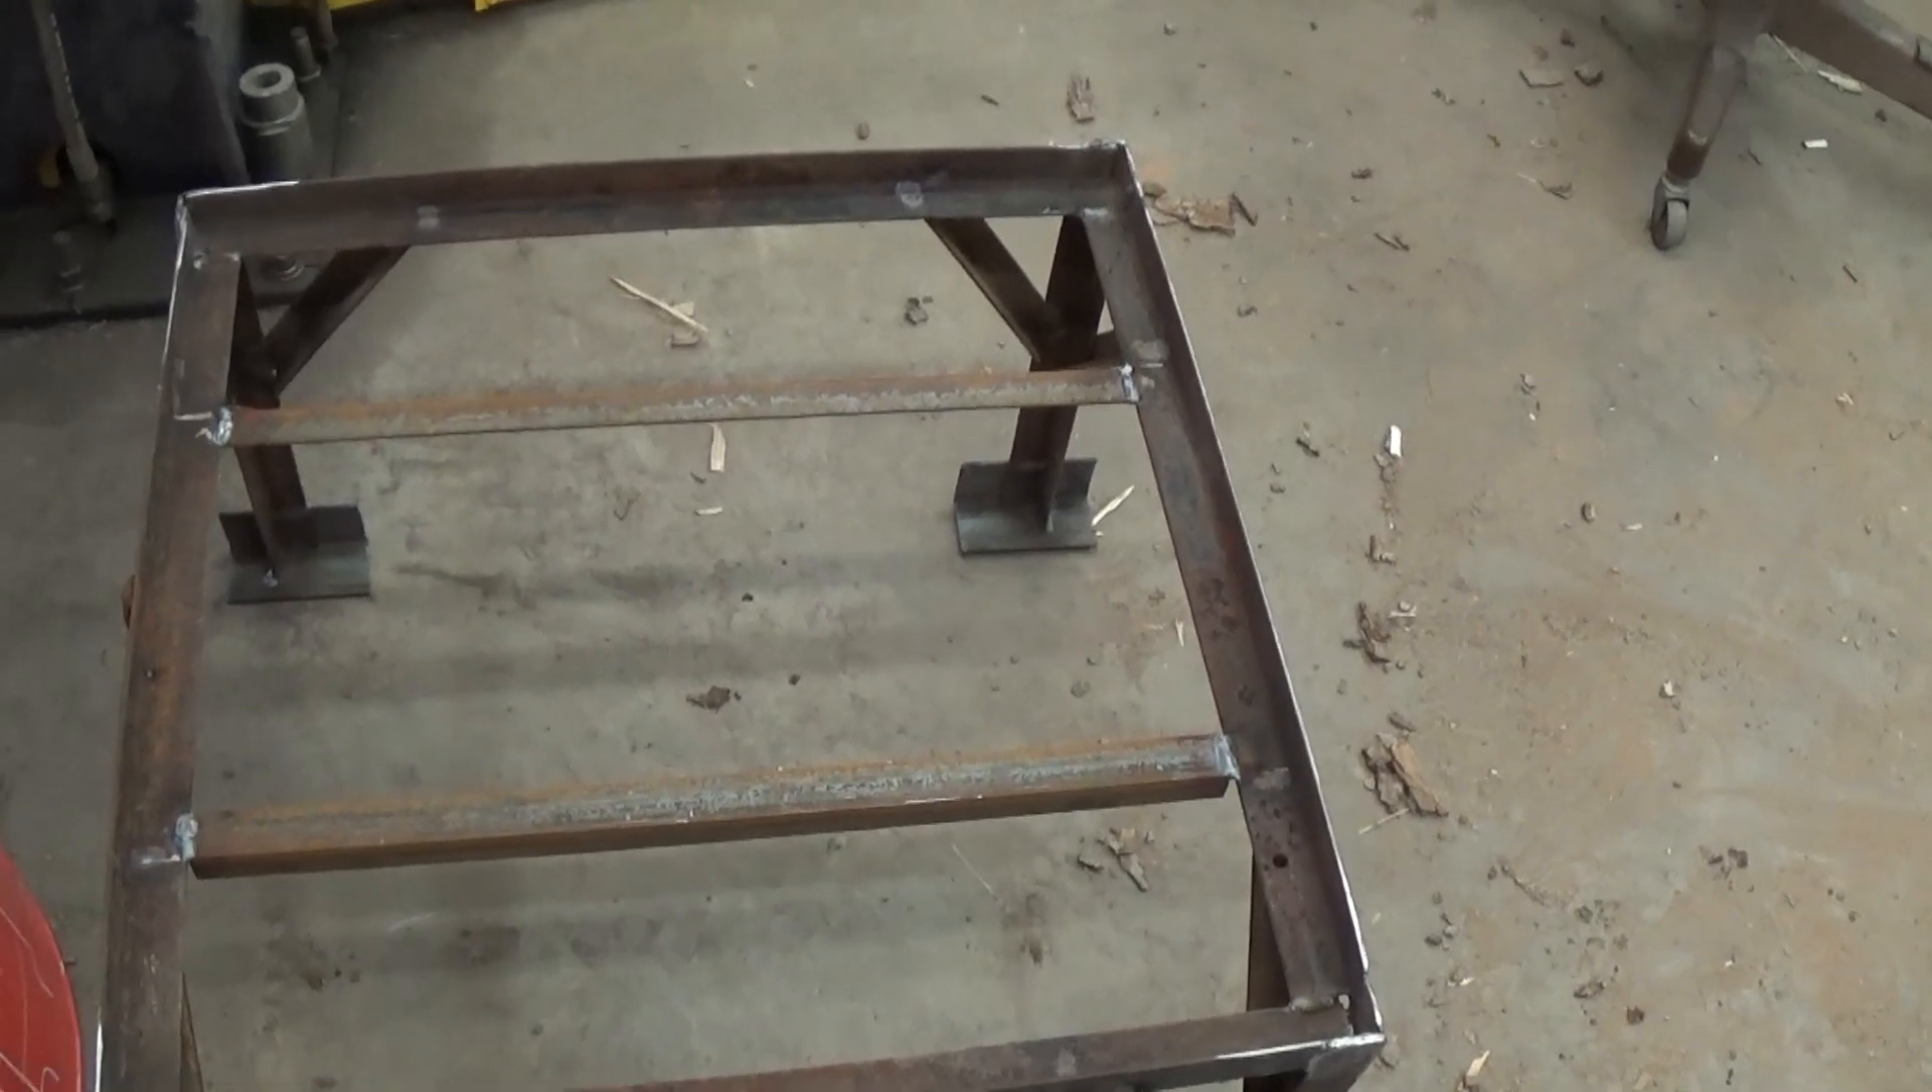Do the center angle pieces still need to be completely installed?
No.